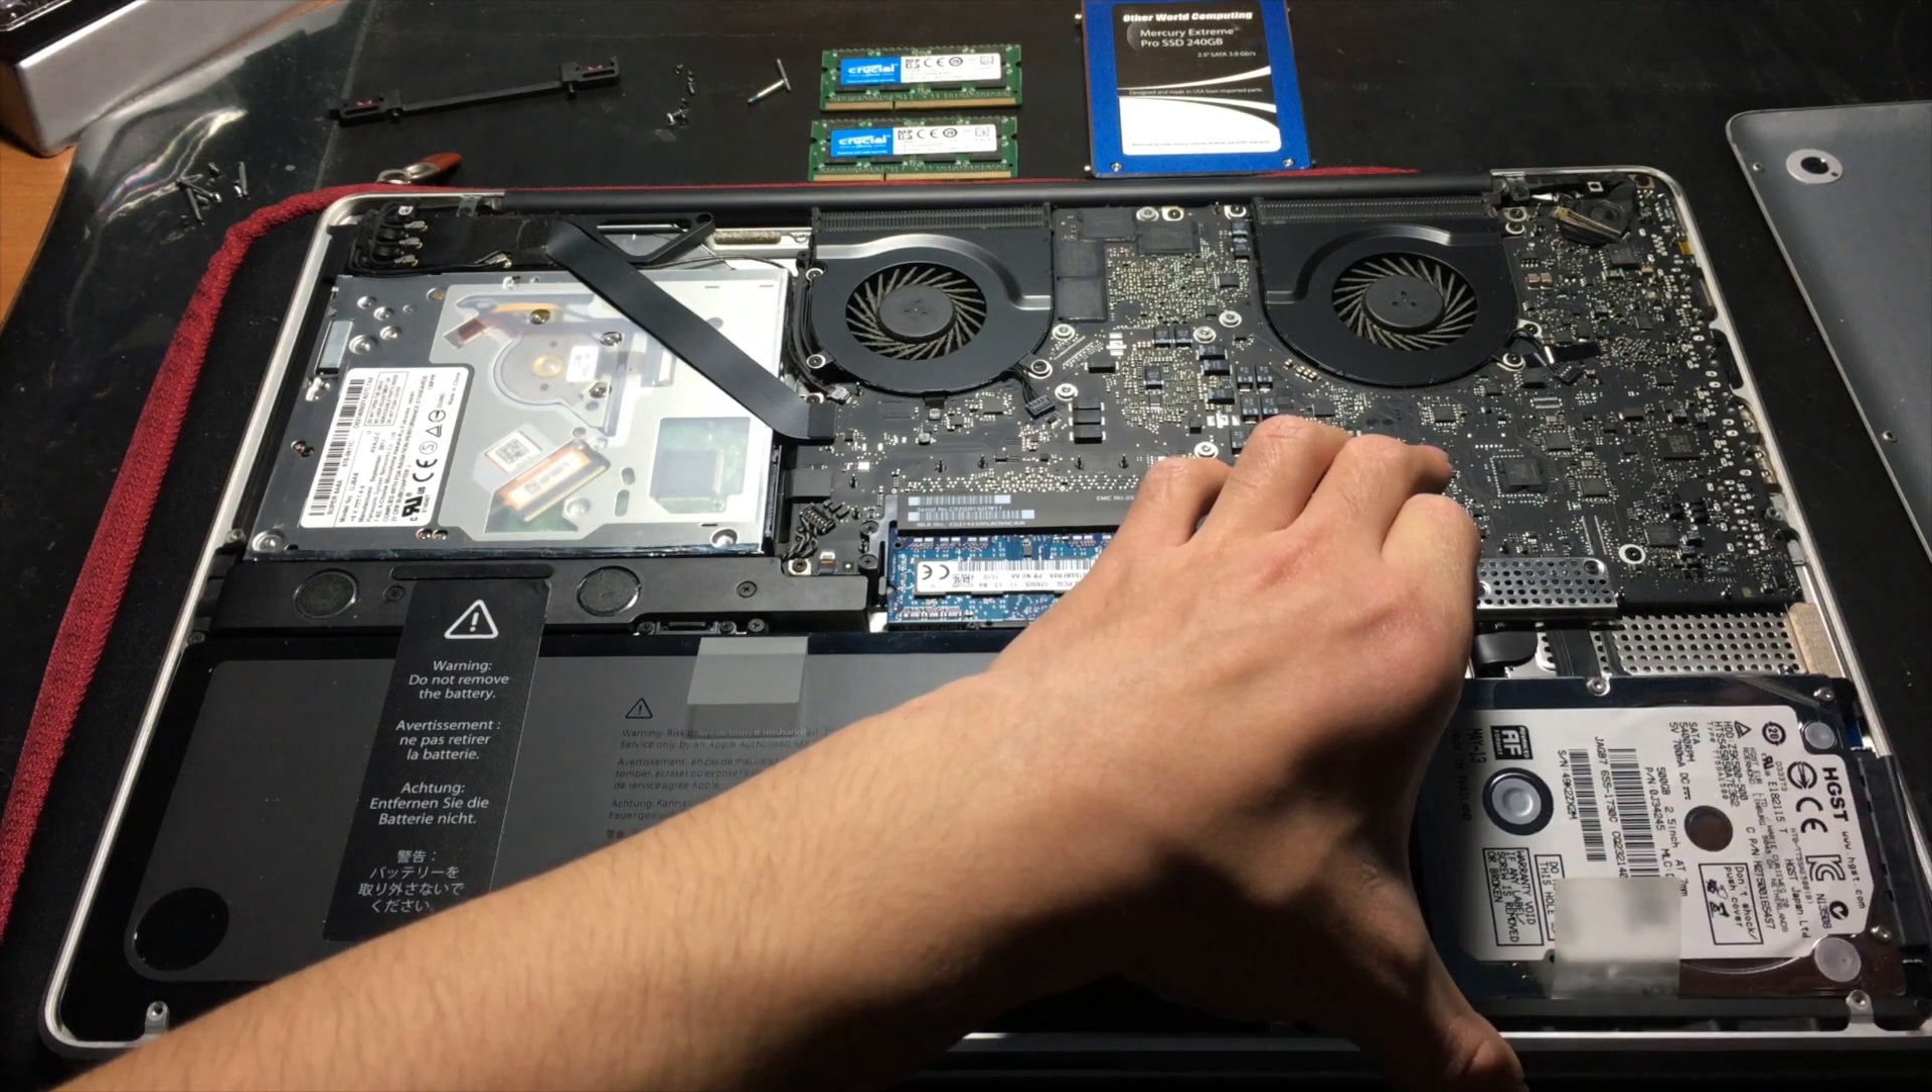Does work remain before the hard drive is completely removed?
Yes.